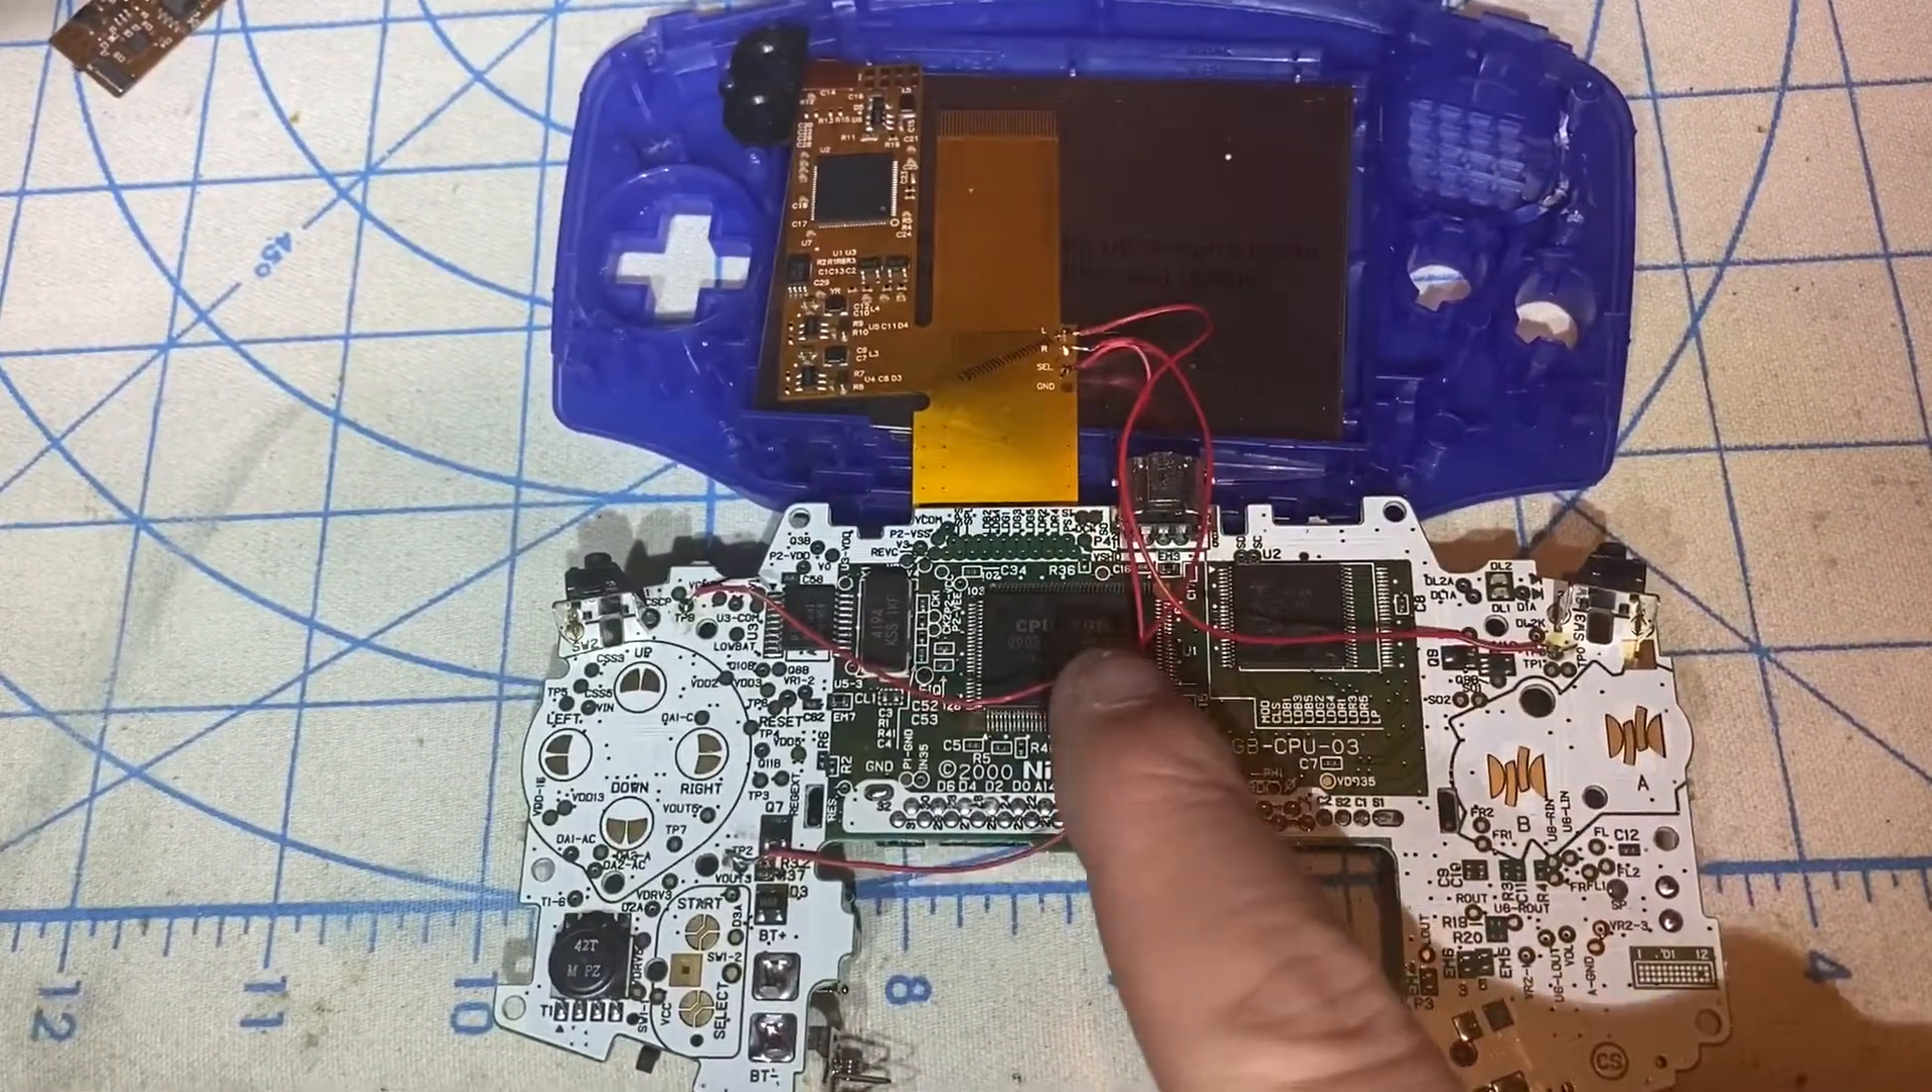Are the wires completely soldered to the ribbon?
Yes.